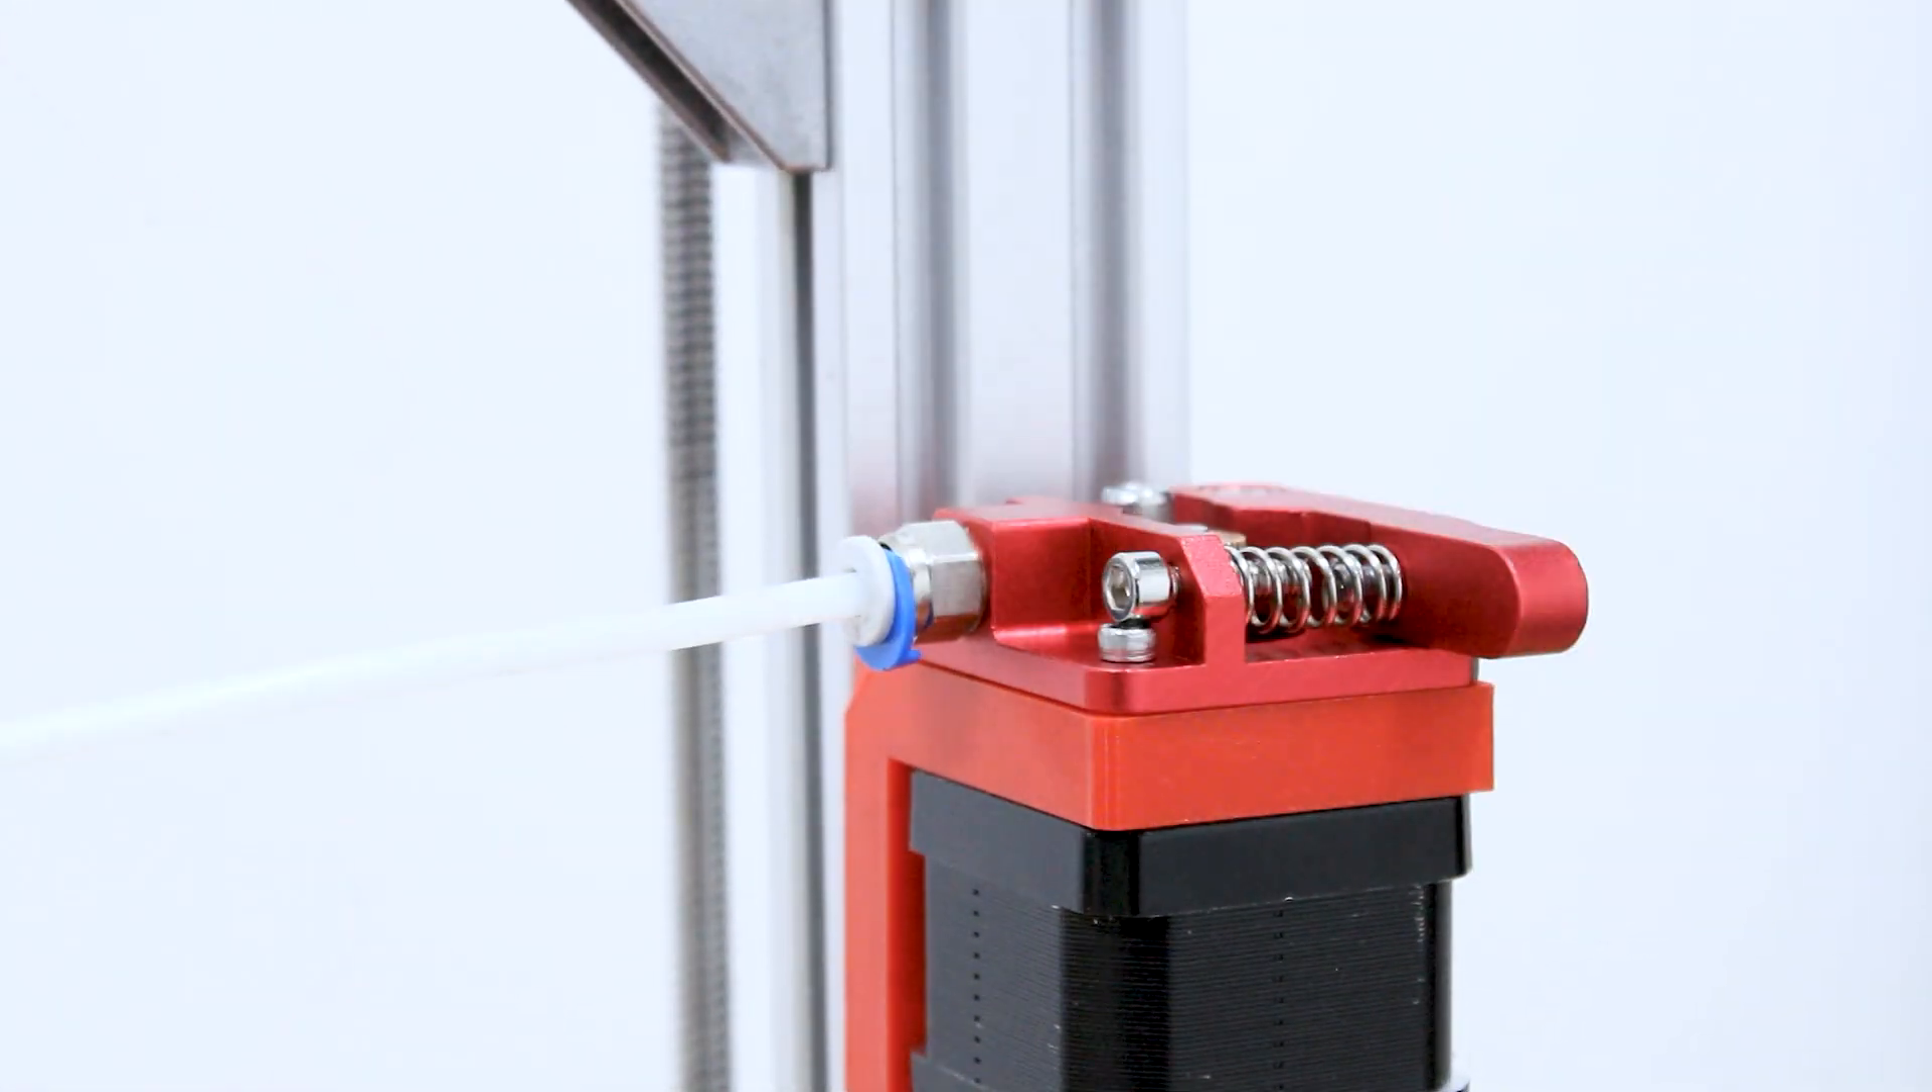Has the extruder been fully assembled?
Yes.